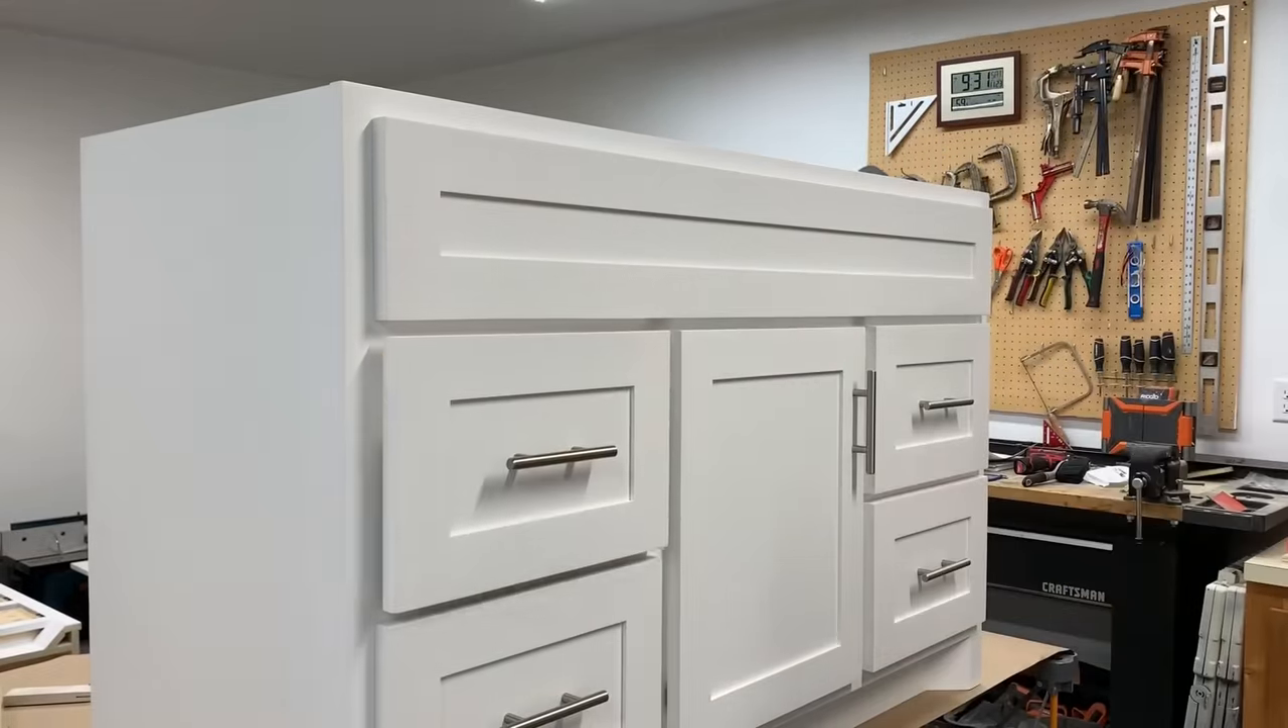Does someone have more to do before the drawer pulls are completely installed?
No.